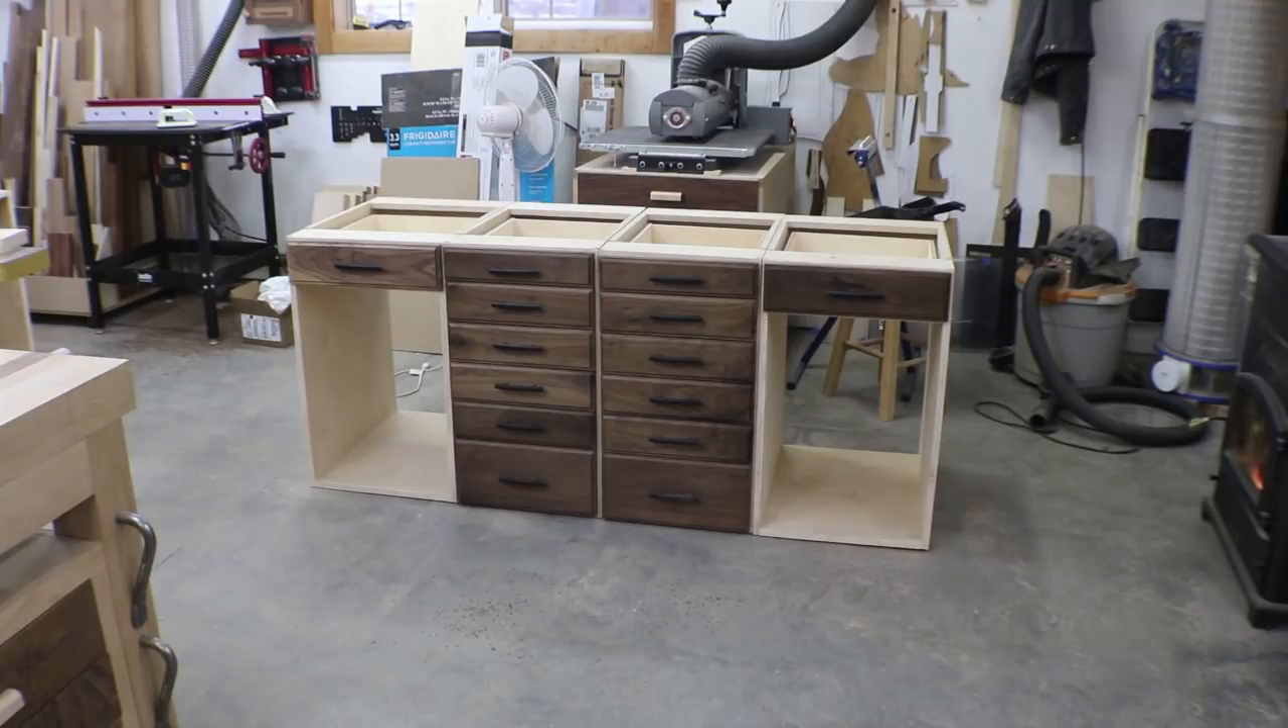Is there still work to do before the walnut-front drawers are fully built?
No.